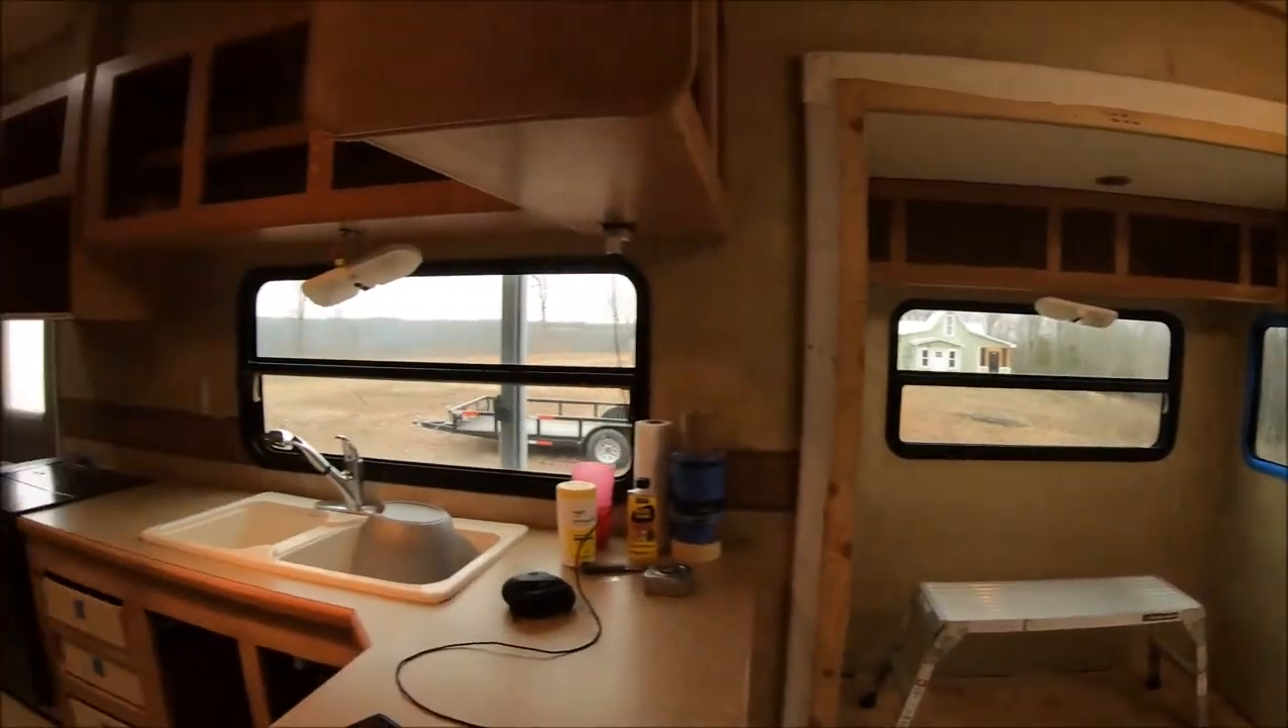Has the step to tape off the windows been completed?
No.